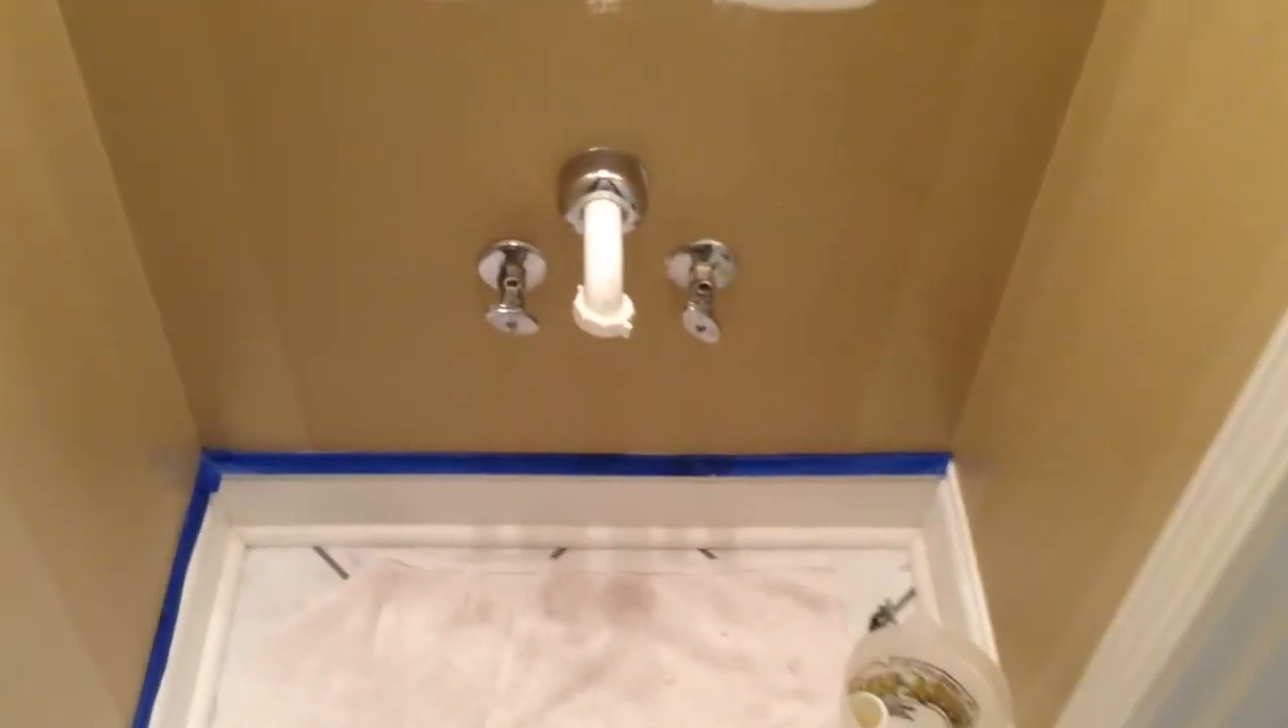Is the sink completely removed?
Yes.